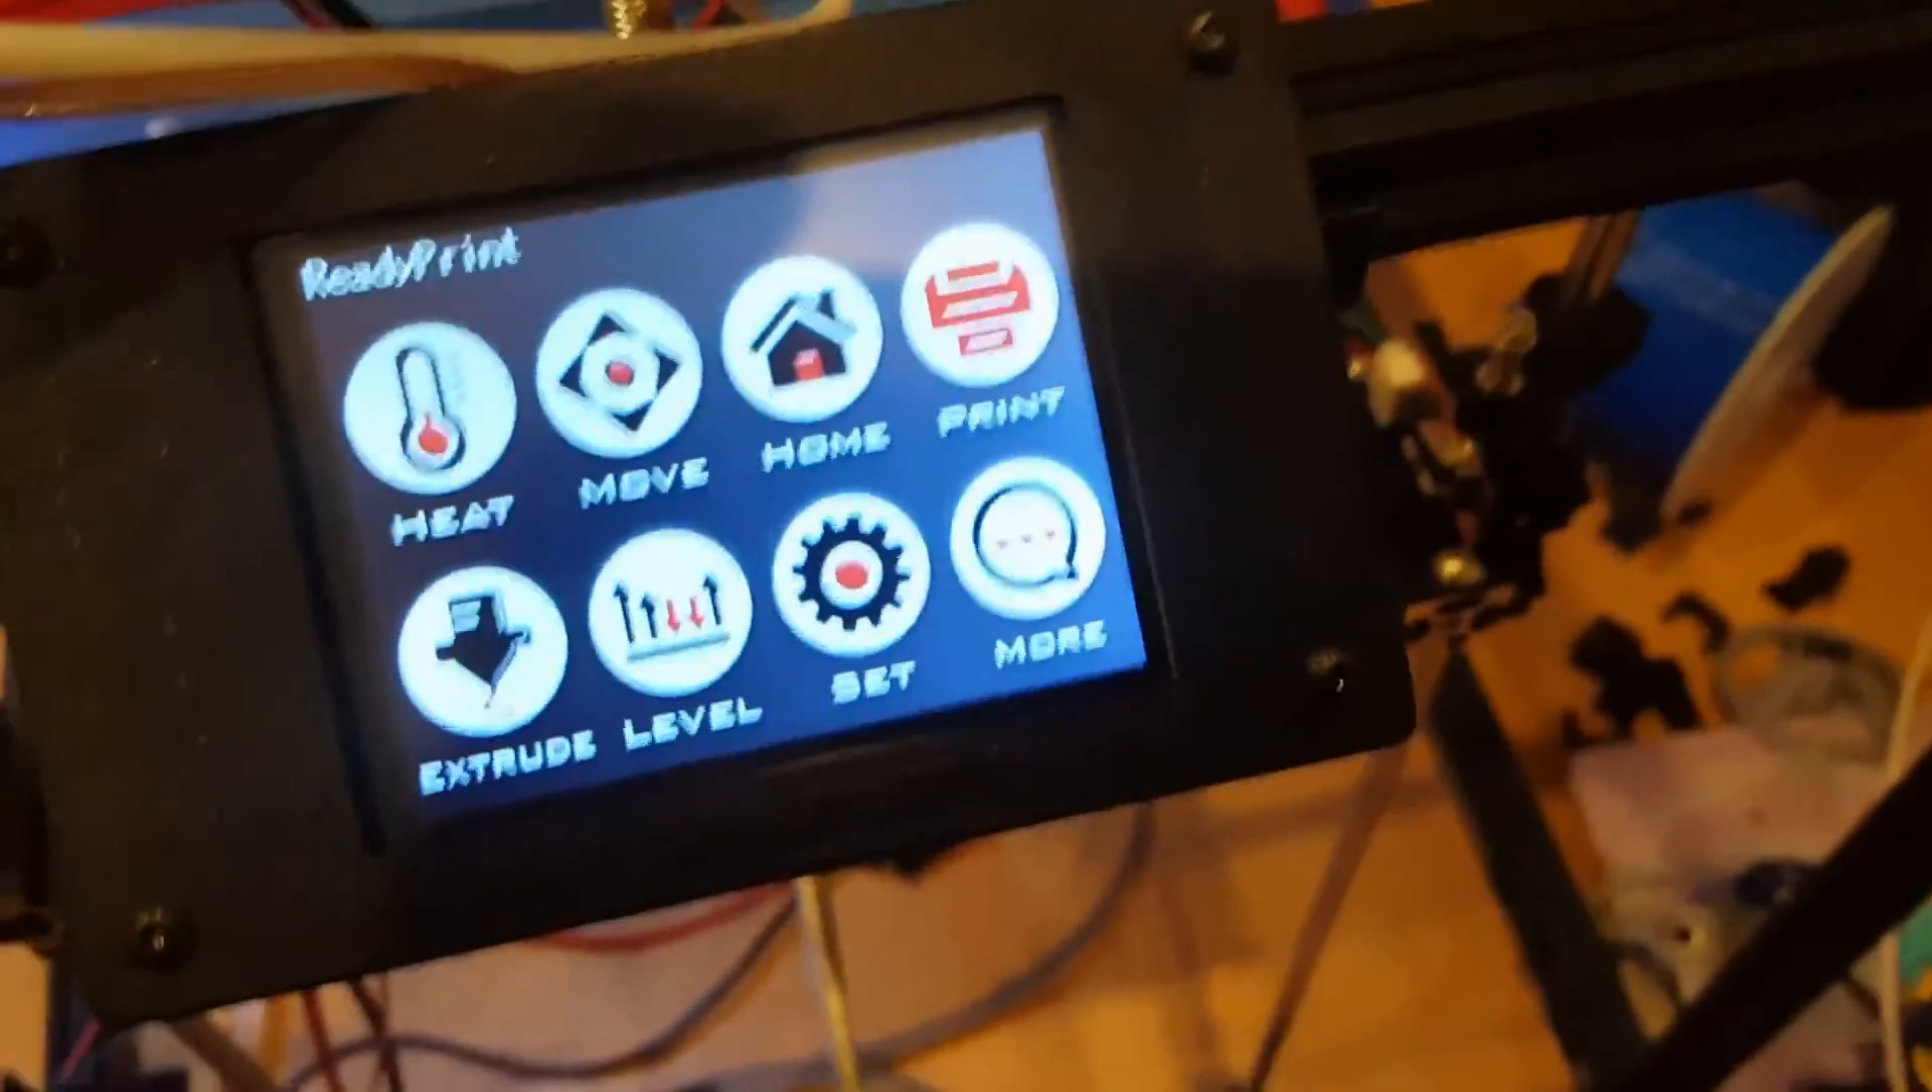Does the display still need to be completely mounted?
No.